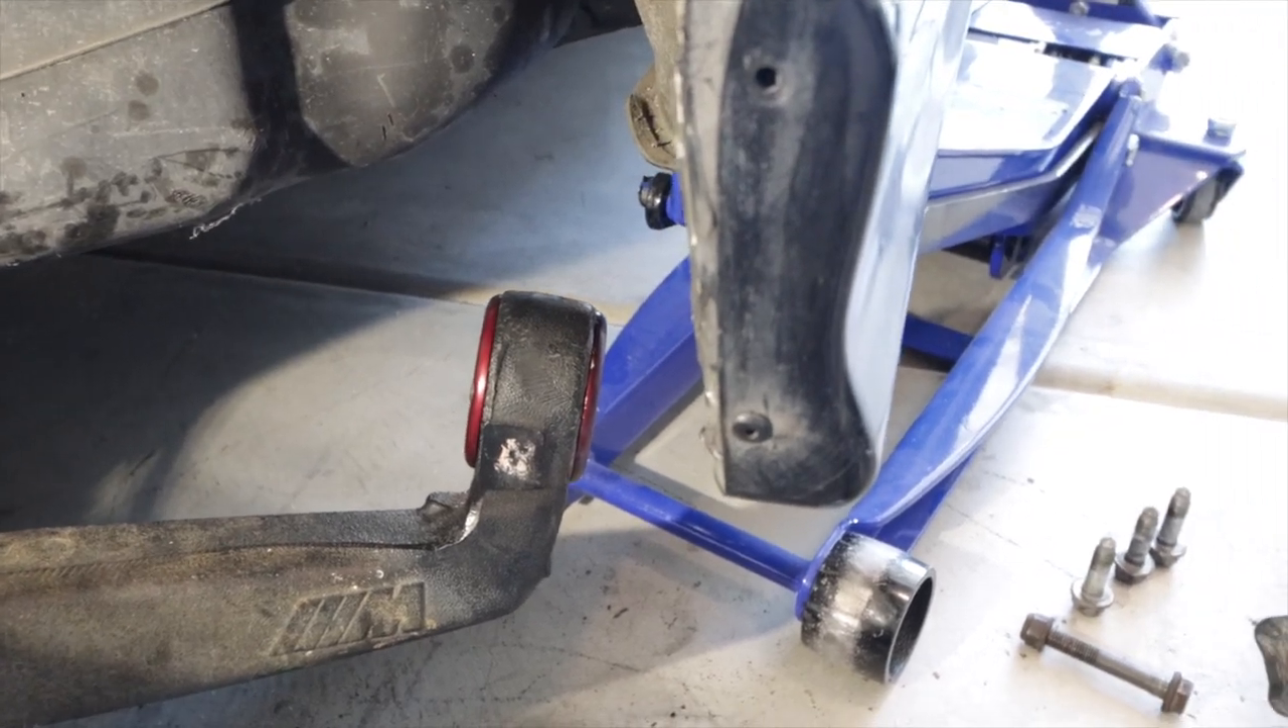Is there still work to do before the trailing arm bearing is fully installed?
No.